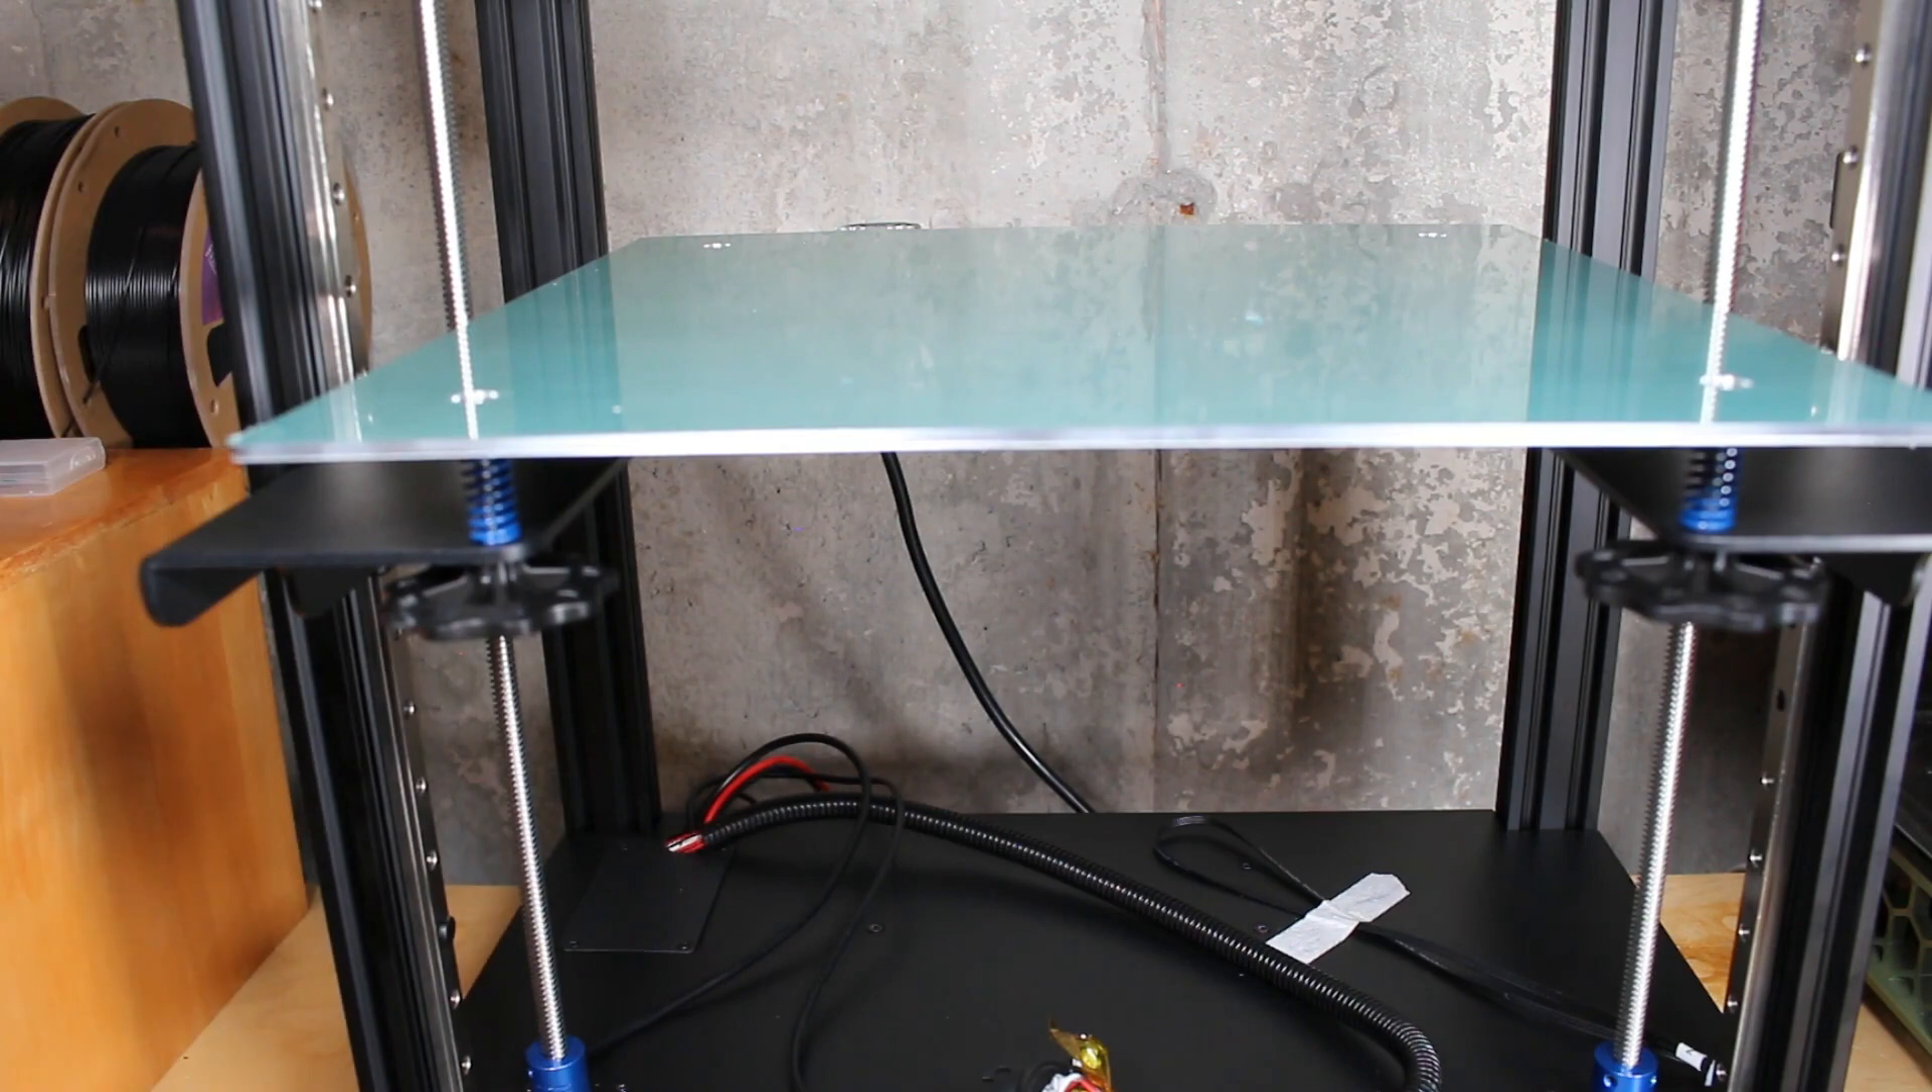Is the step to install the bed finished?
Yes.